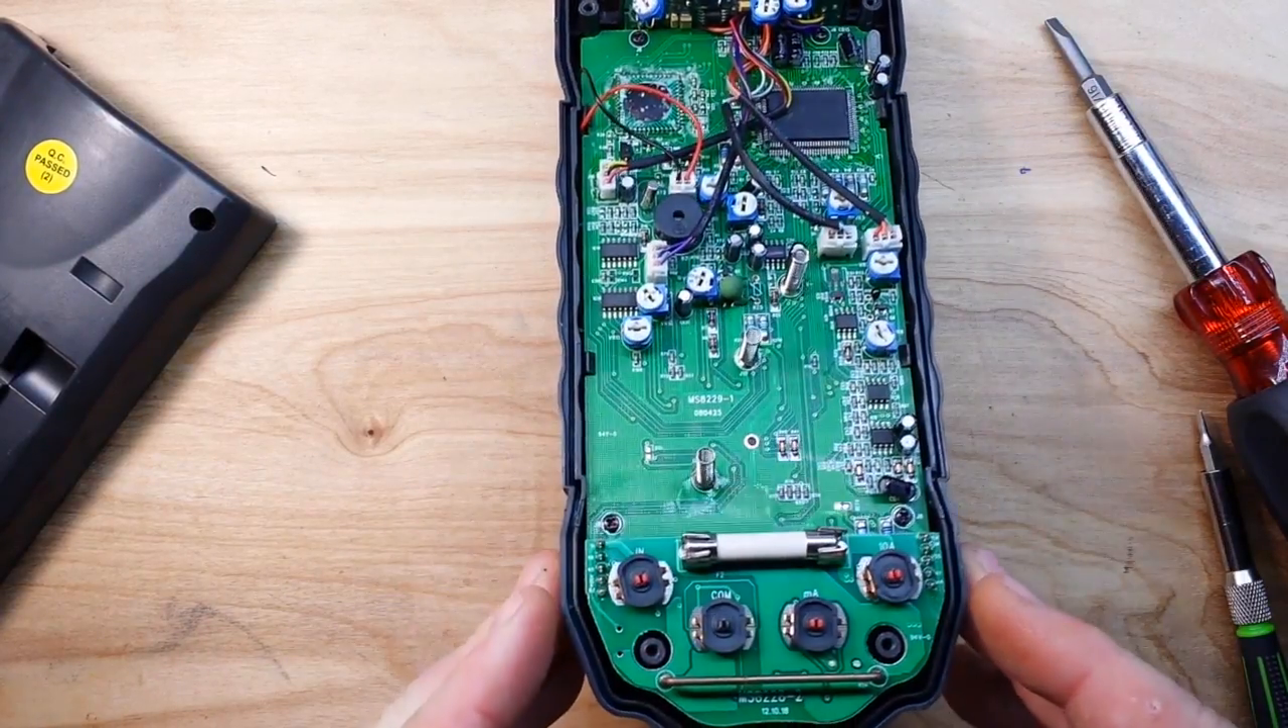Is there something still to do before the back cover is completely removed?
No.